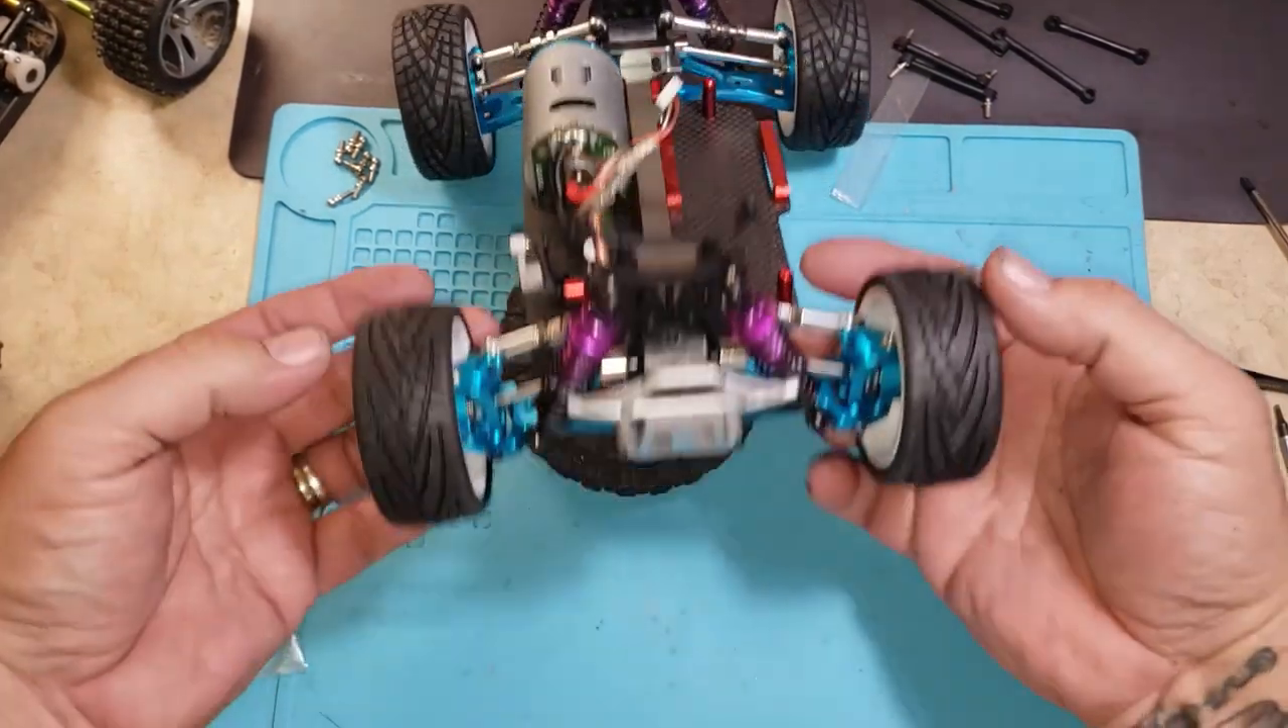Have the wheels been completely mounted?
Yes.